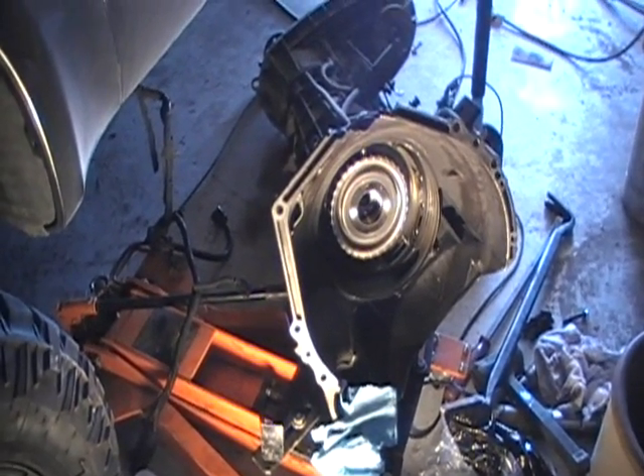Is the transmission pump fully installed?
No.